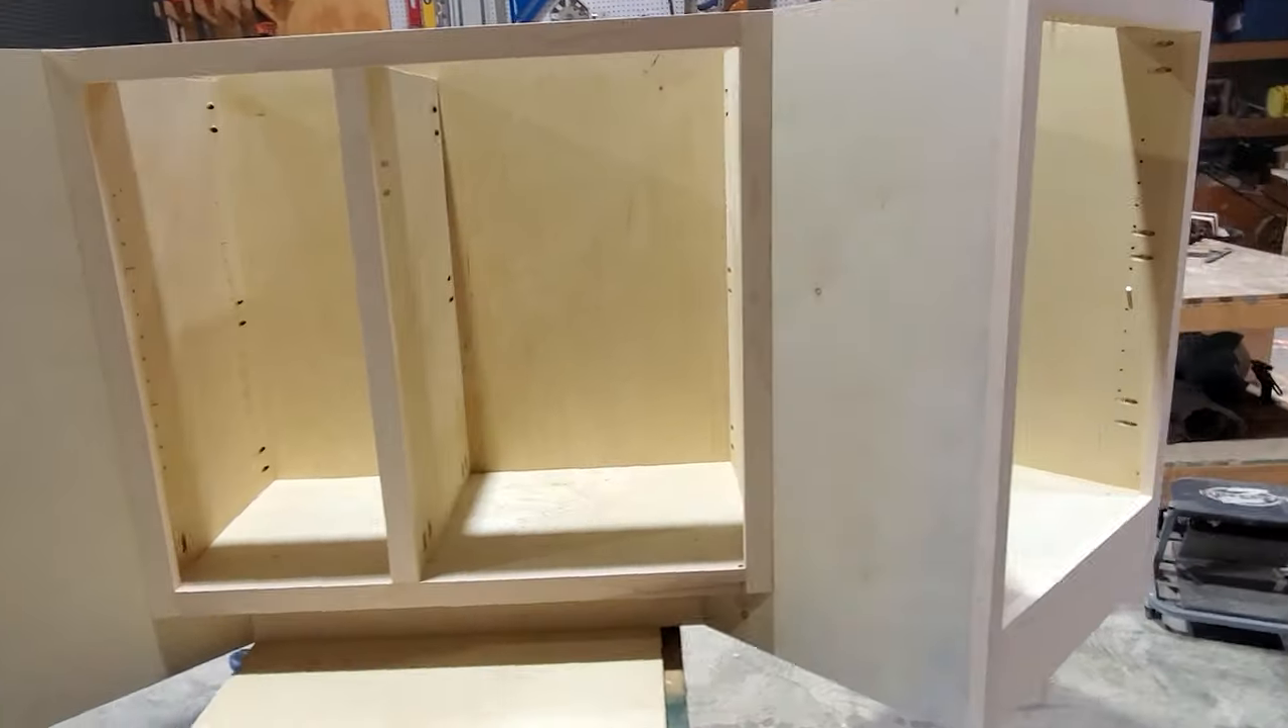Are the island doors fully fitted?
No.